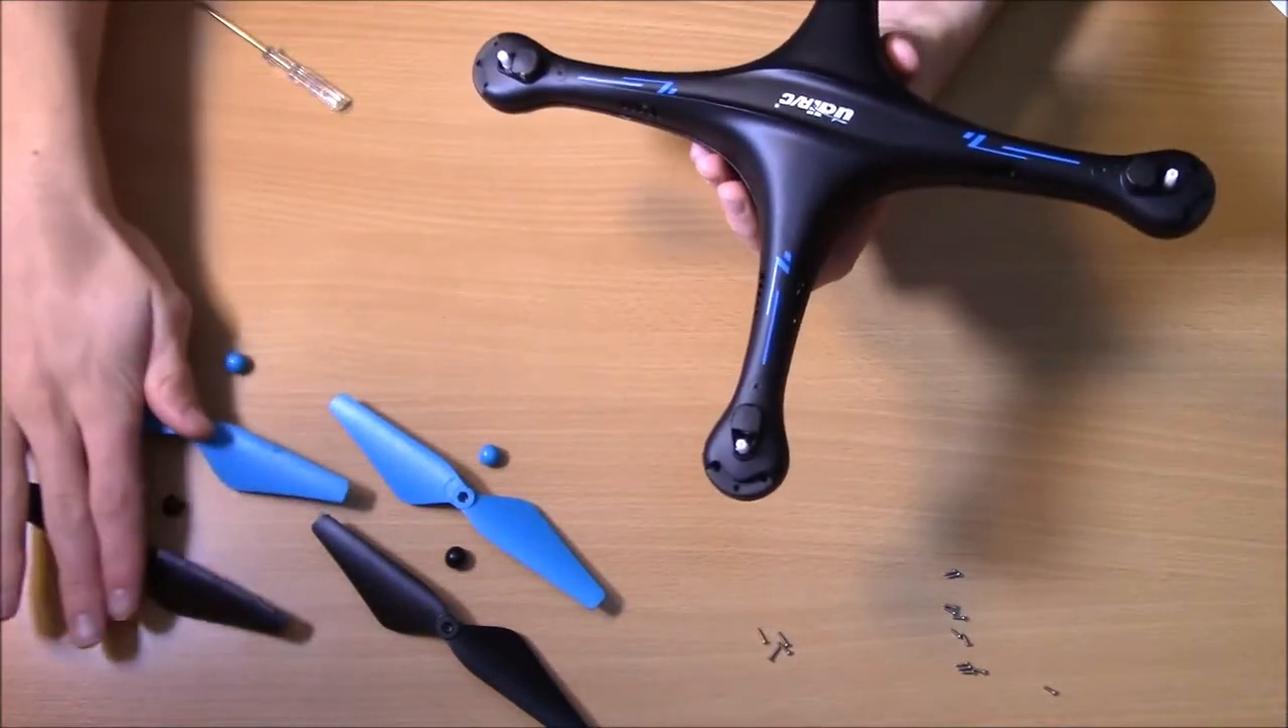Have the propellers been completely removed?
Yes.